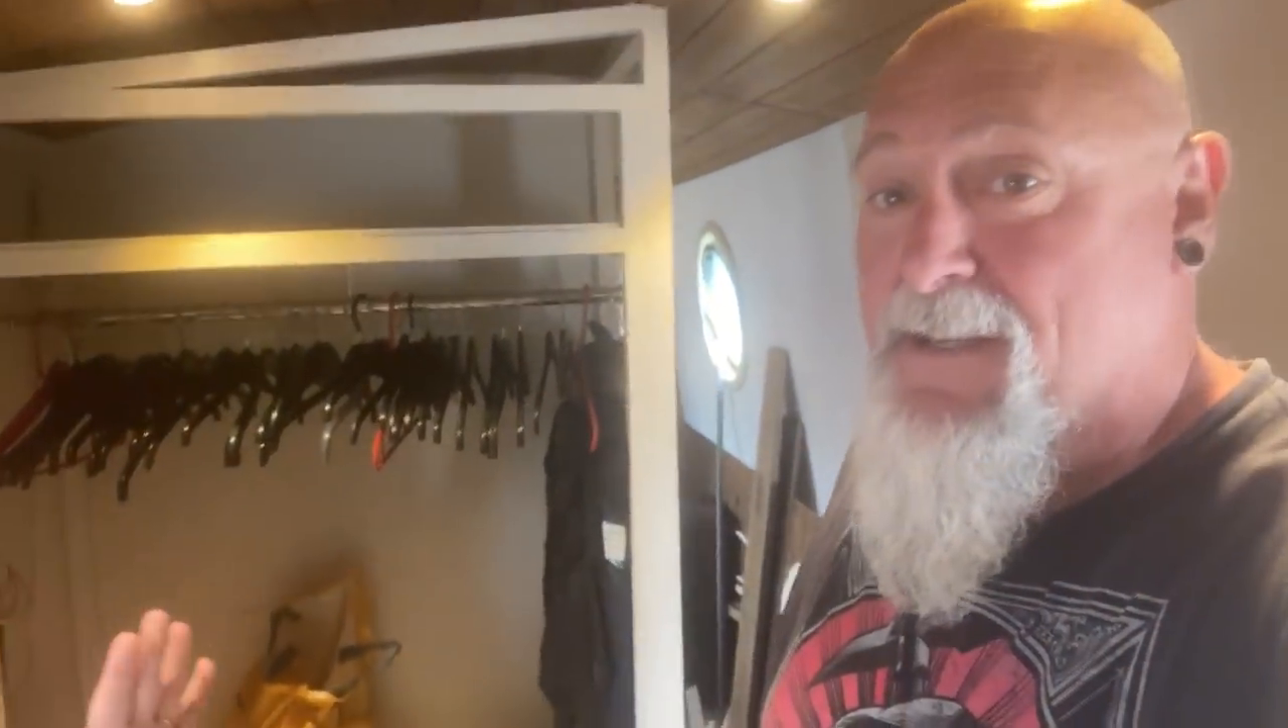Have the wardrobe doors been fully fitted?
No.